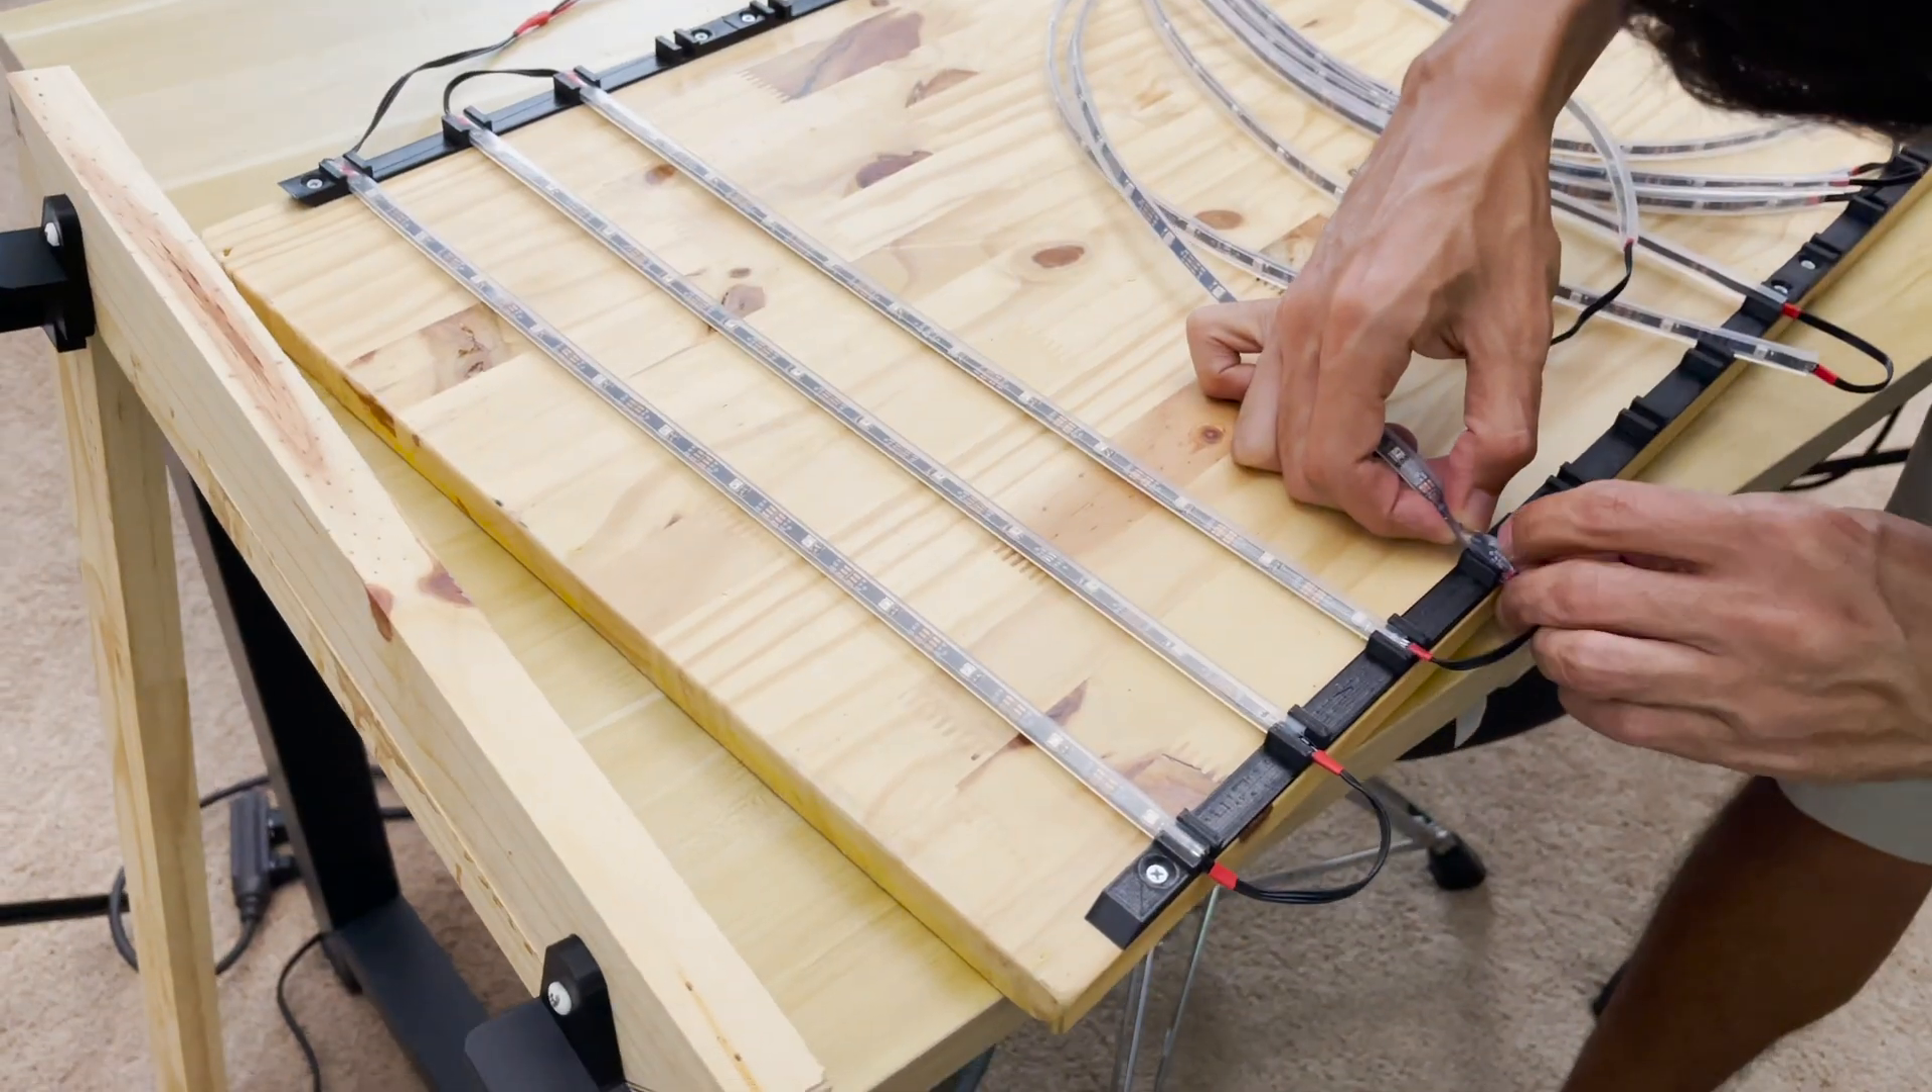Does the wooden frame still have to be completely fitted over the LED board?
Yes.